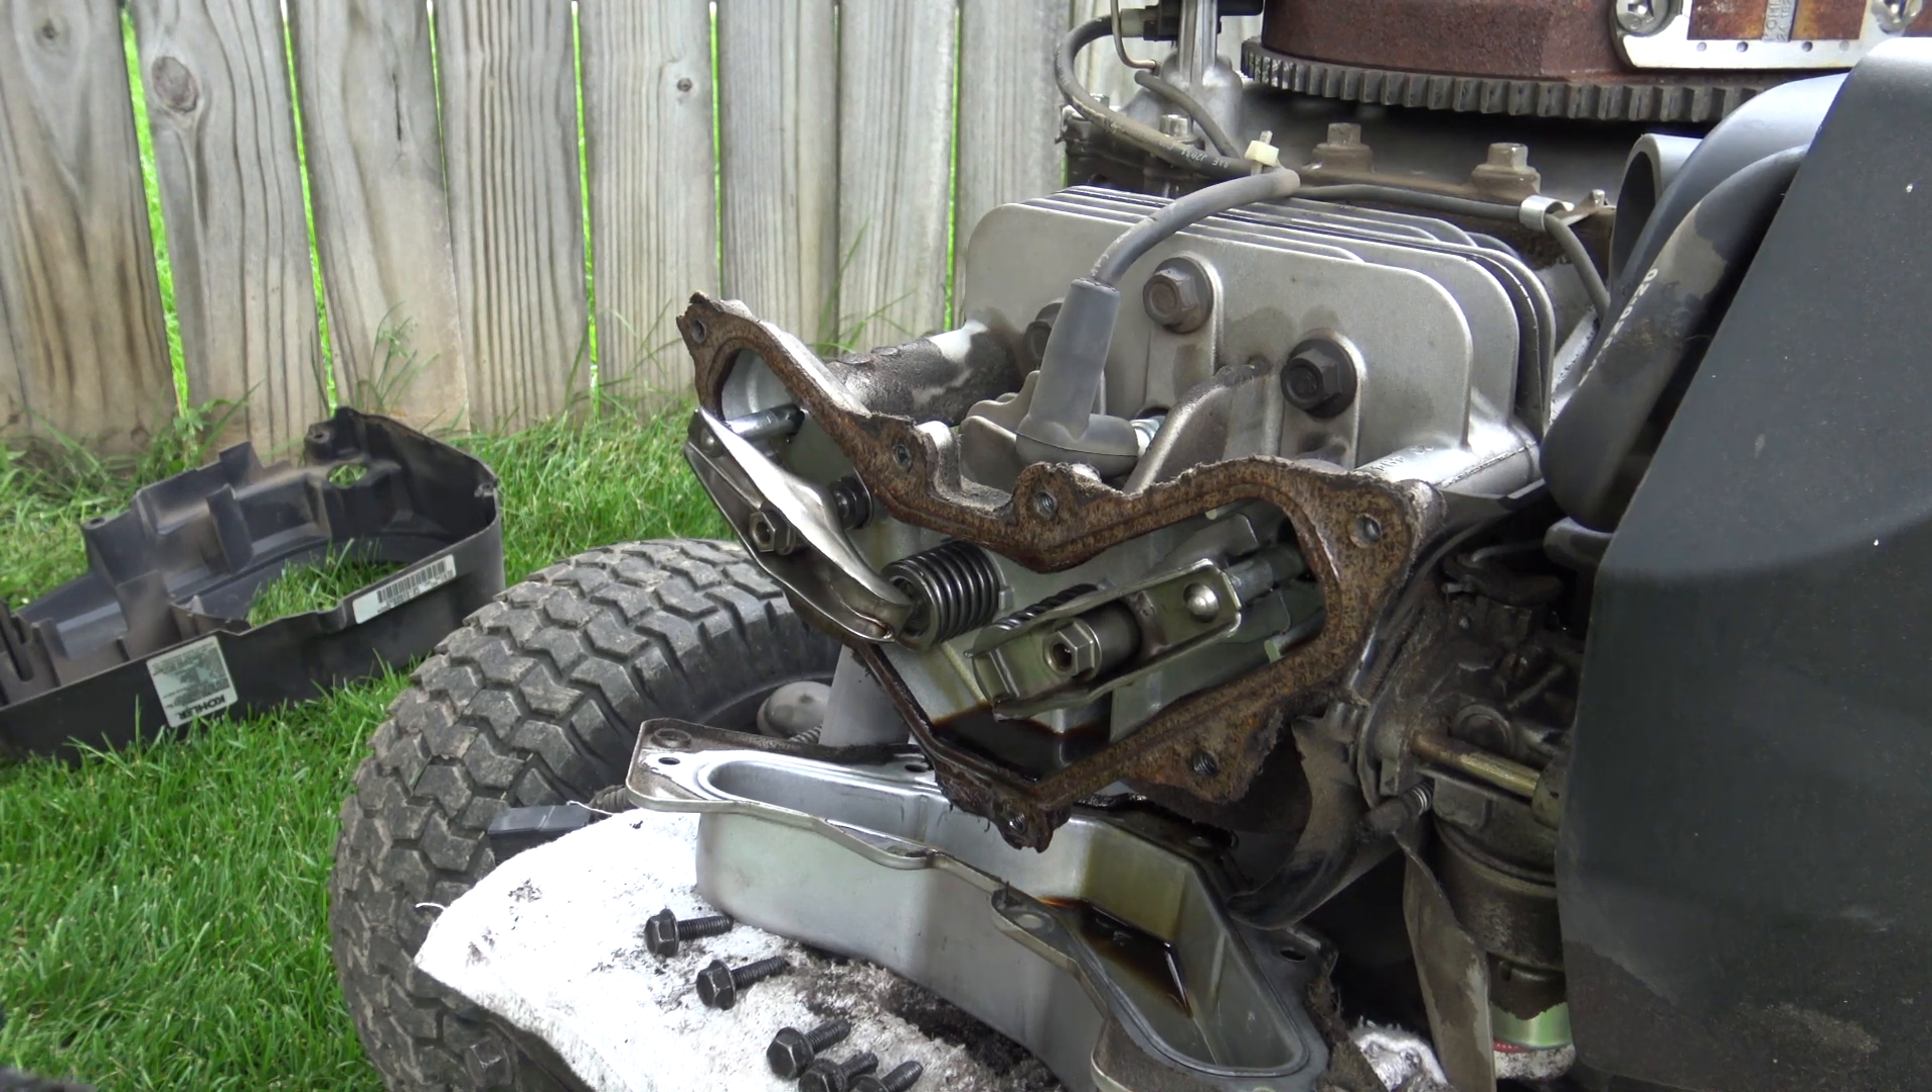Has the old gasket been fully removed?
No.